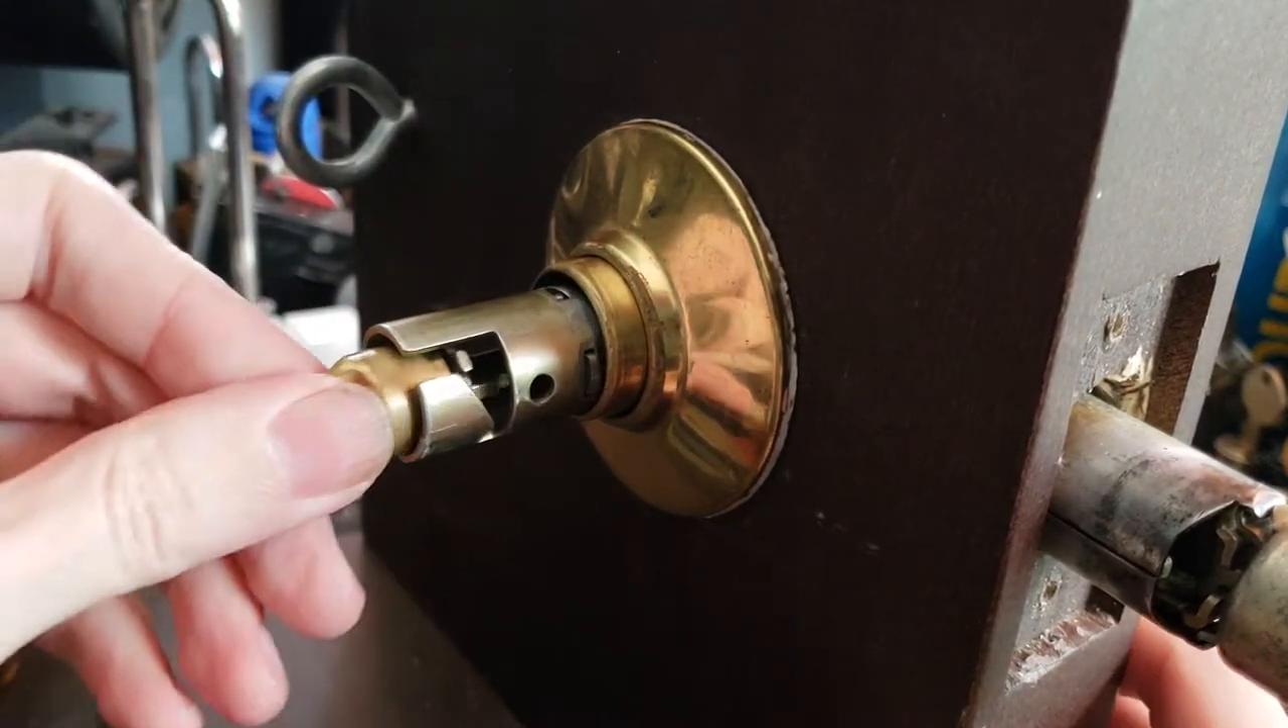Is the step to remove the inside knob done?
Yes.